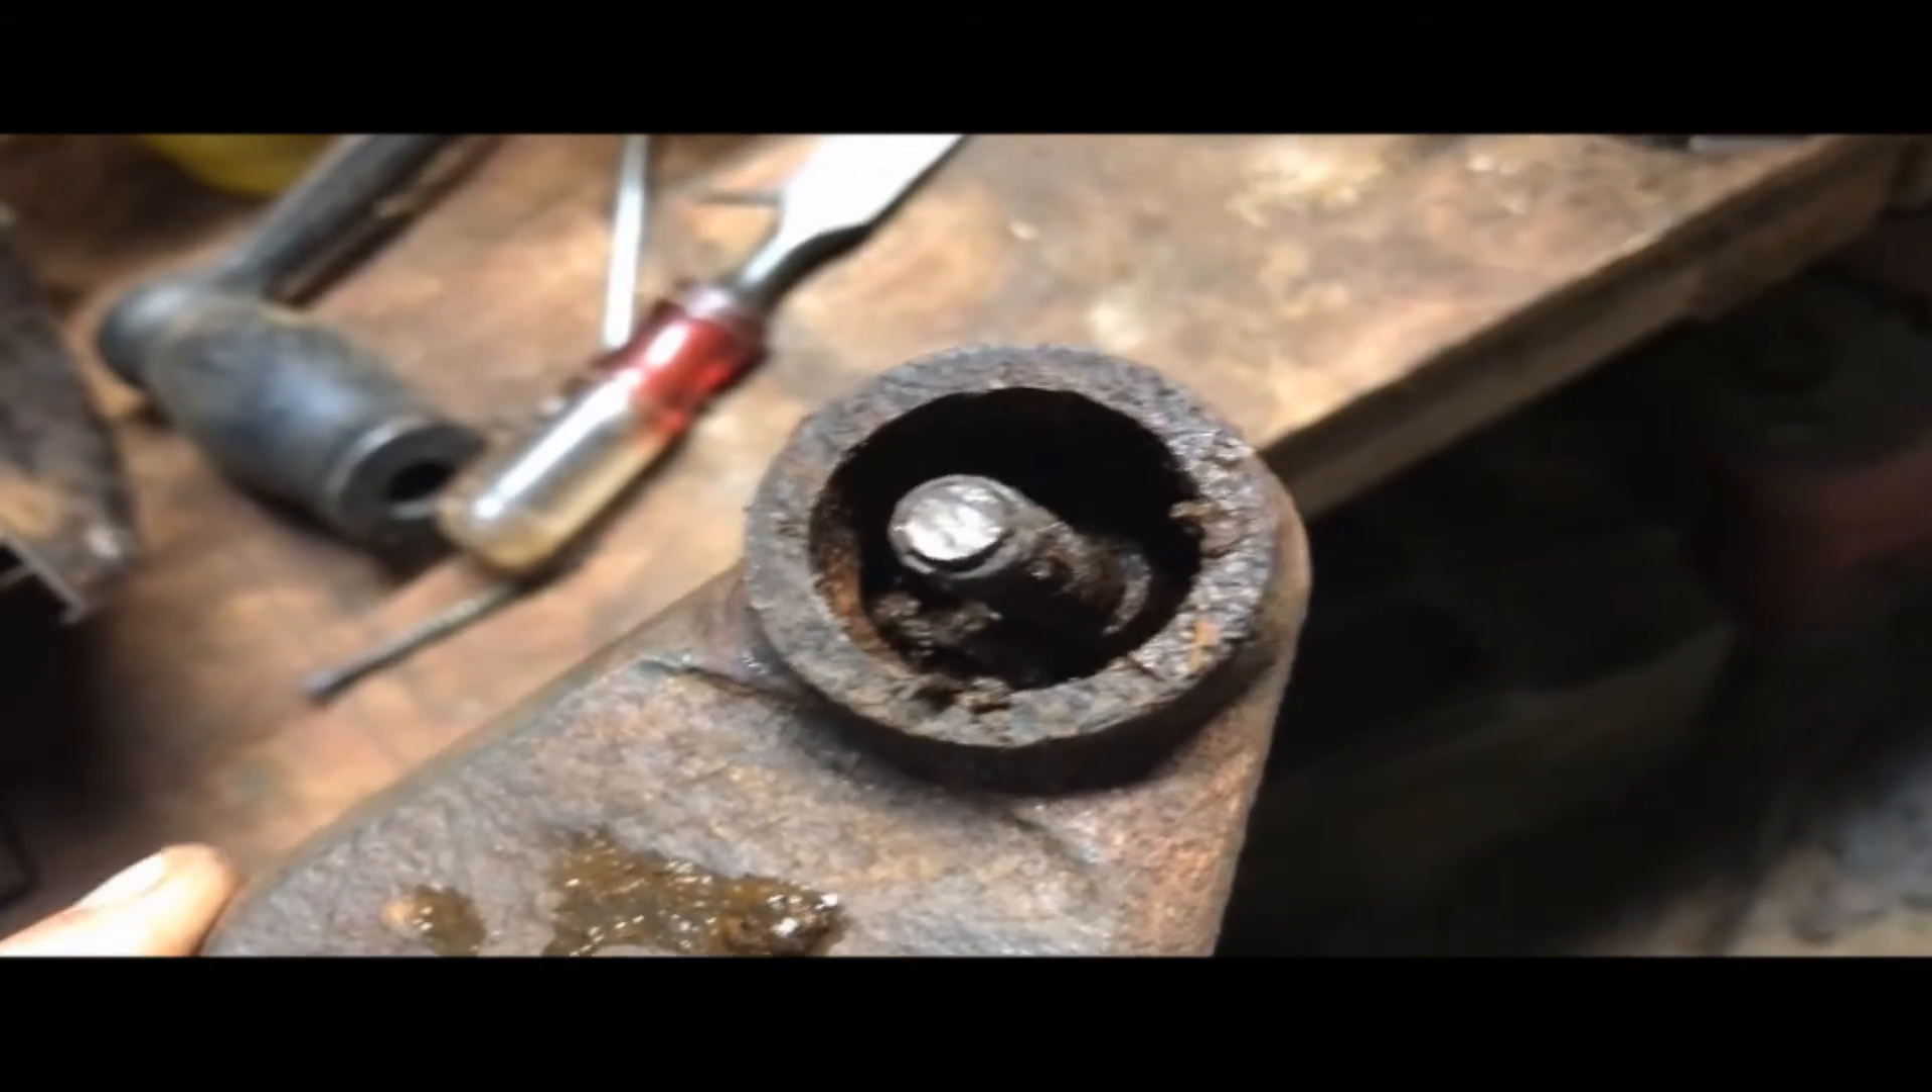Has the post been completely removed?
No.